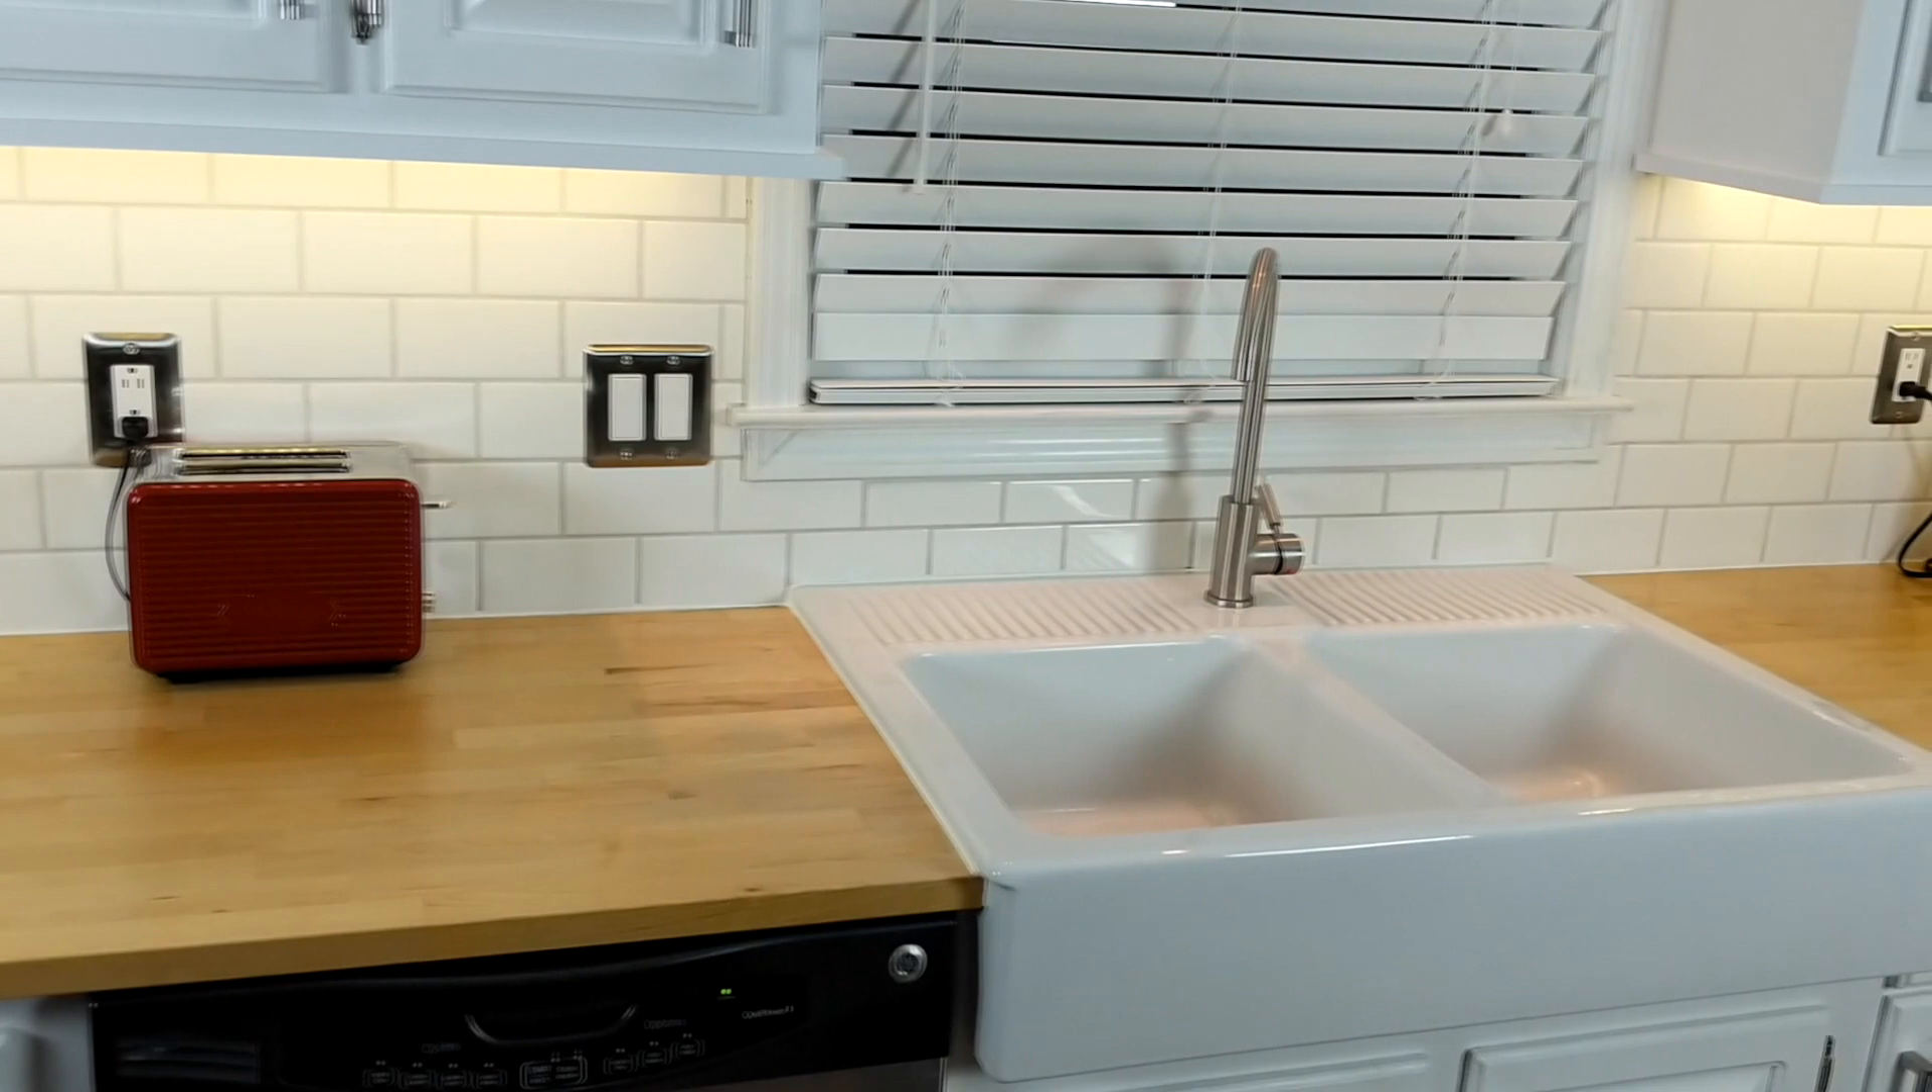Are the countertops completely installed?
Yes.